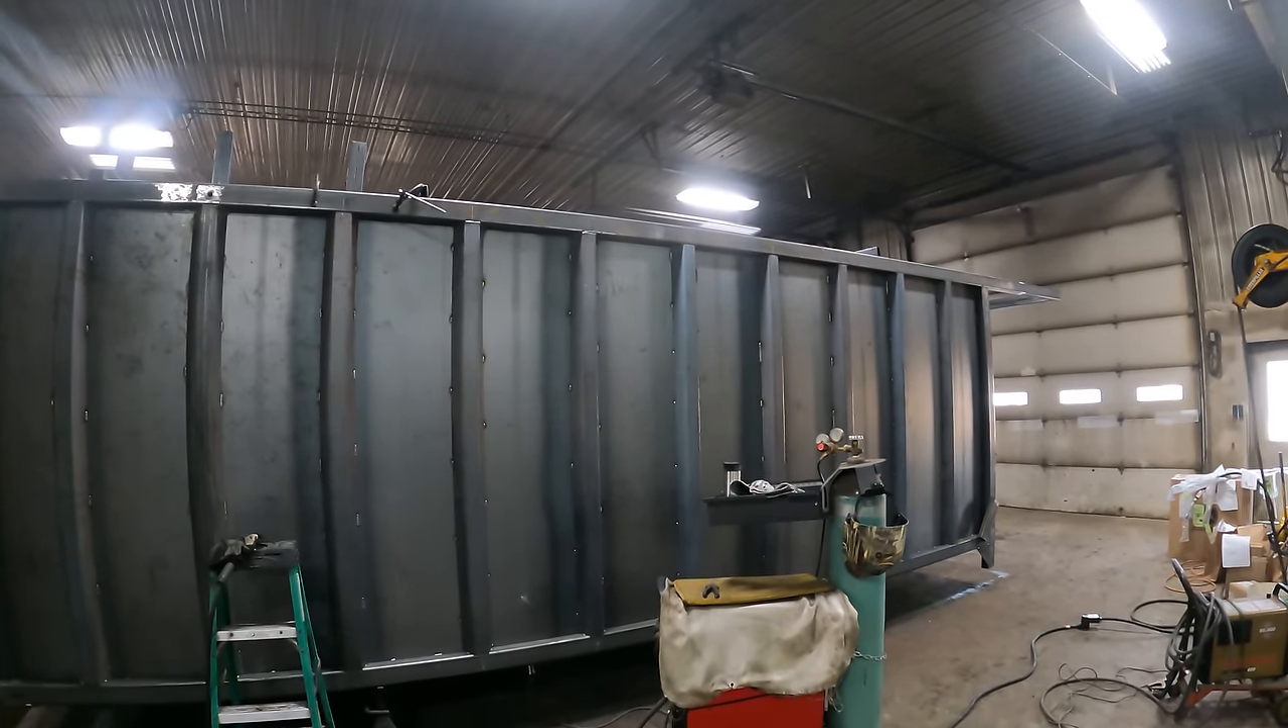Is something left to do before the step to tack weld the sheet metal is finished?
No.